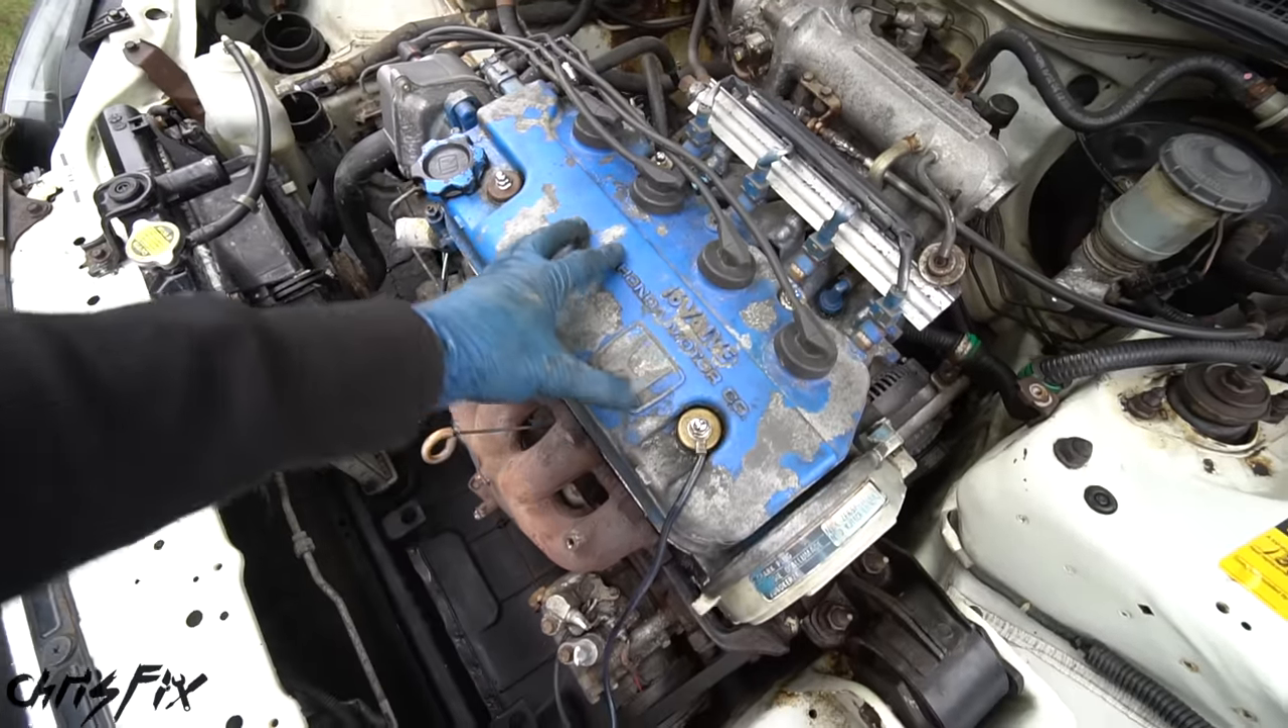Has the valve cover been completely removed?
No.